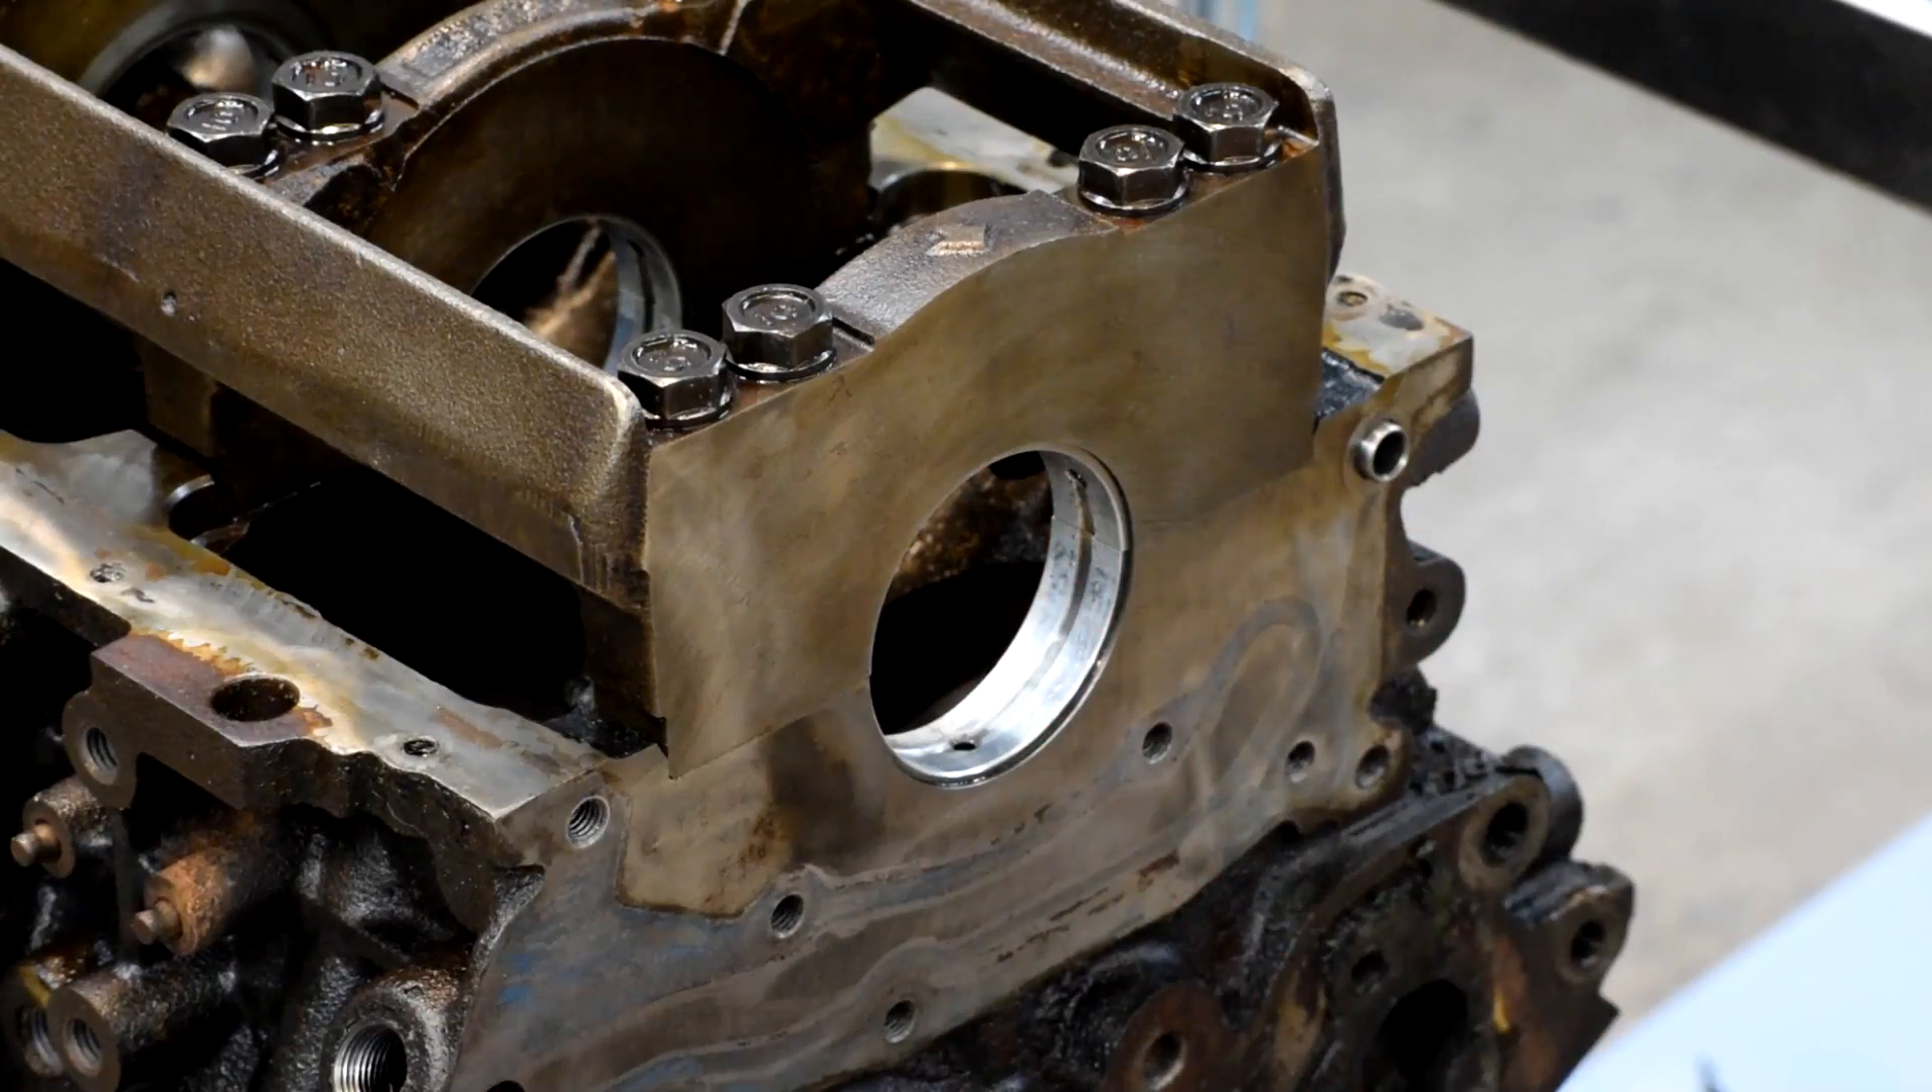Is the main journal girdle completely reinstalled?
Yes.